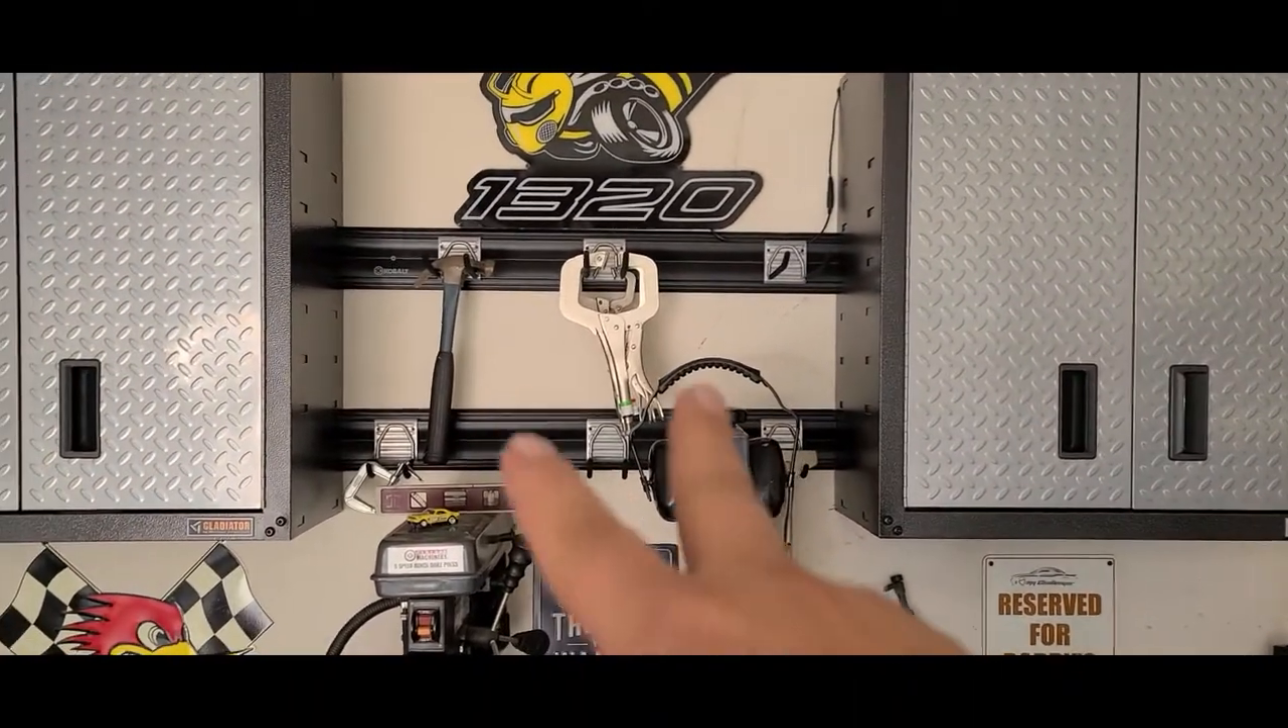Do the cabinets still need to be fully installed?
No.